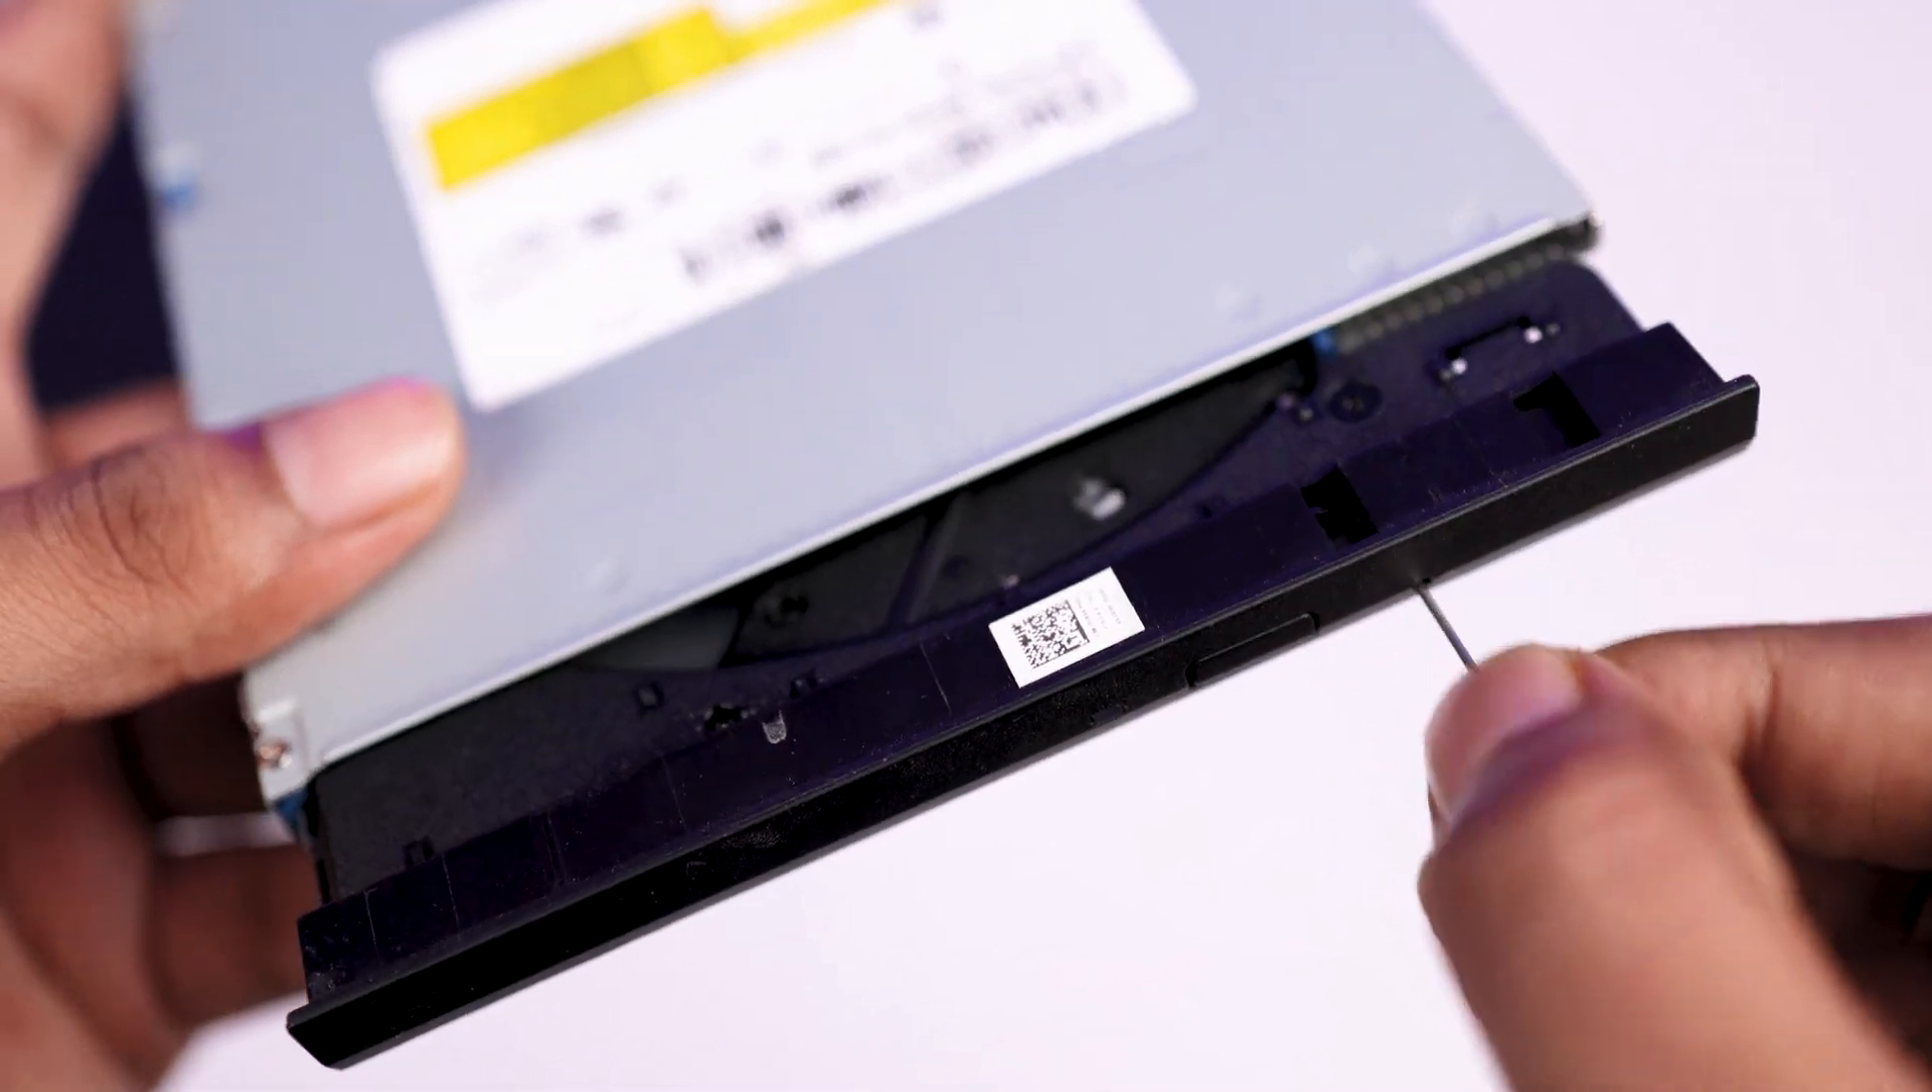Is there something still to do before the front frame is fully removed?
Yes.